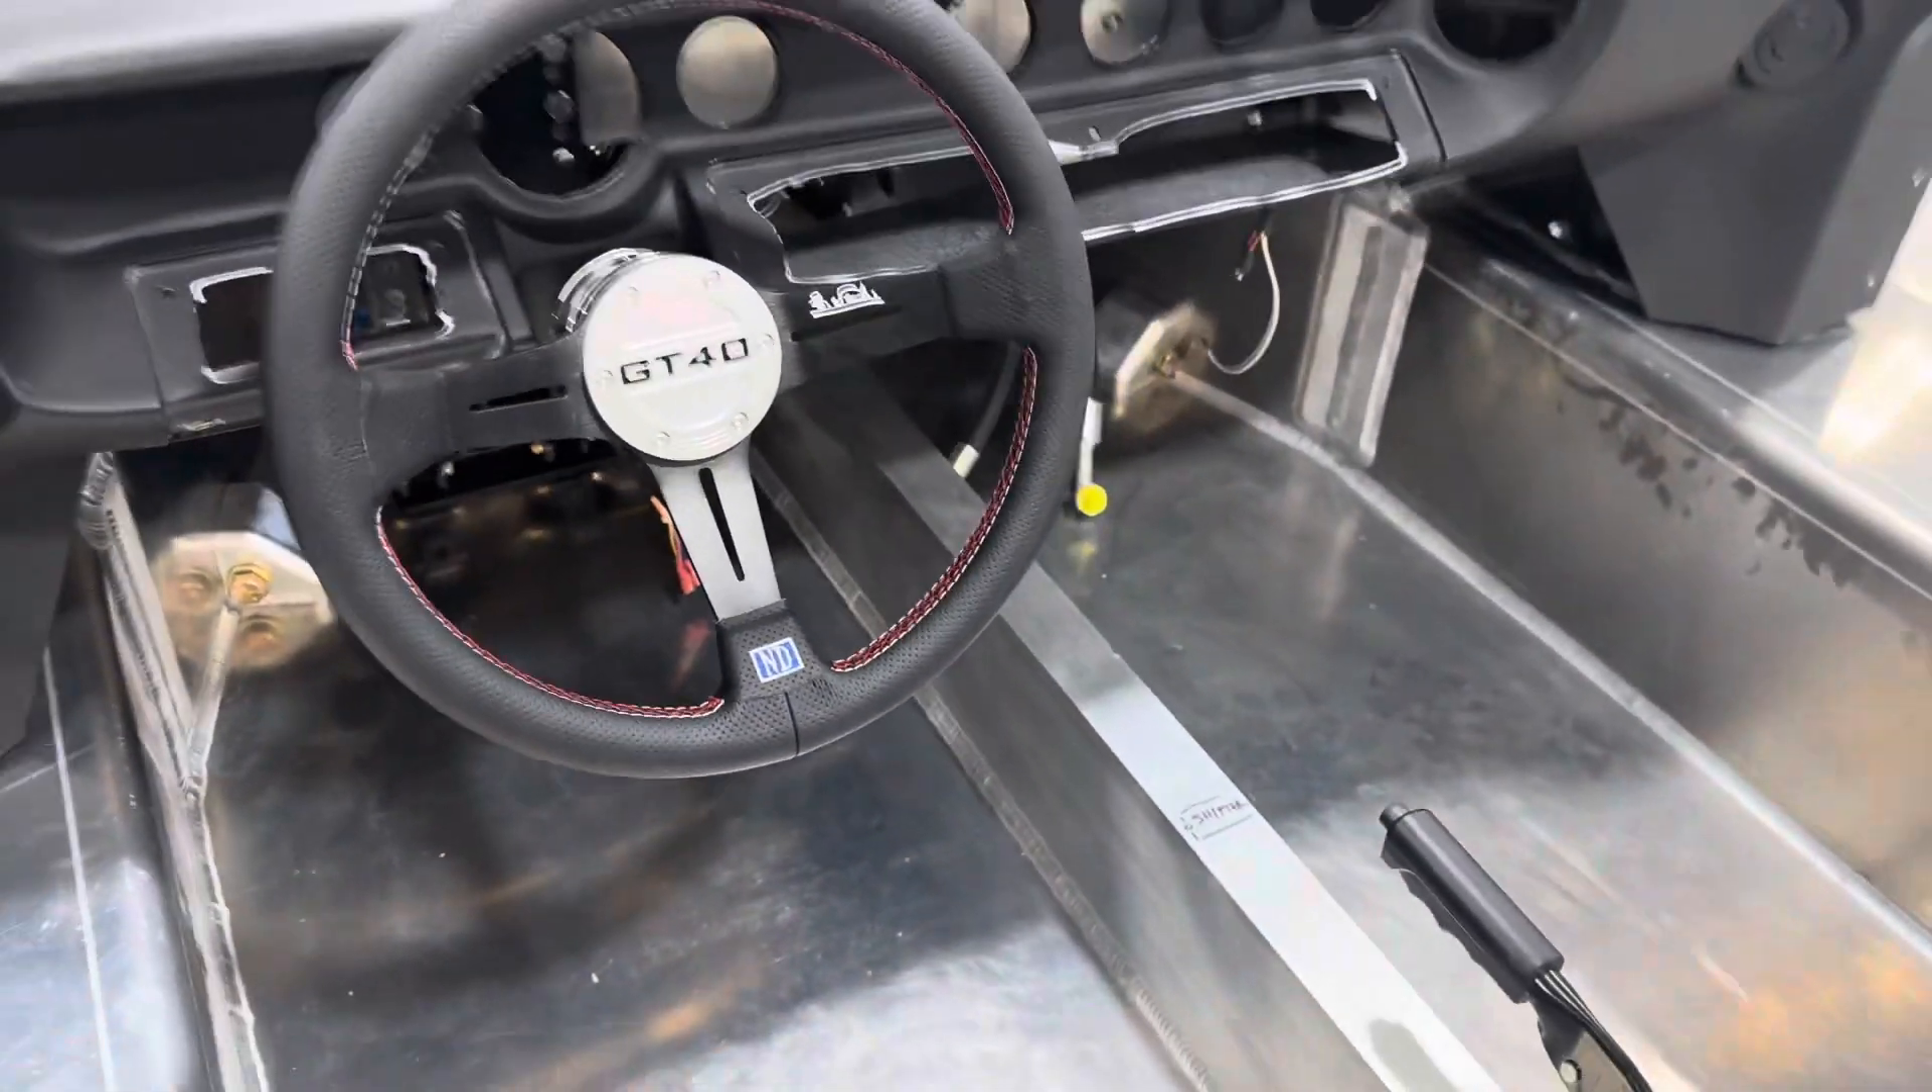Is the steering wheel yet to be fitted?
No.